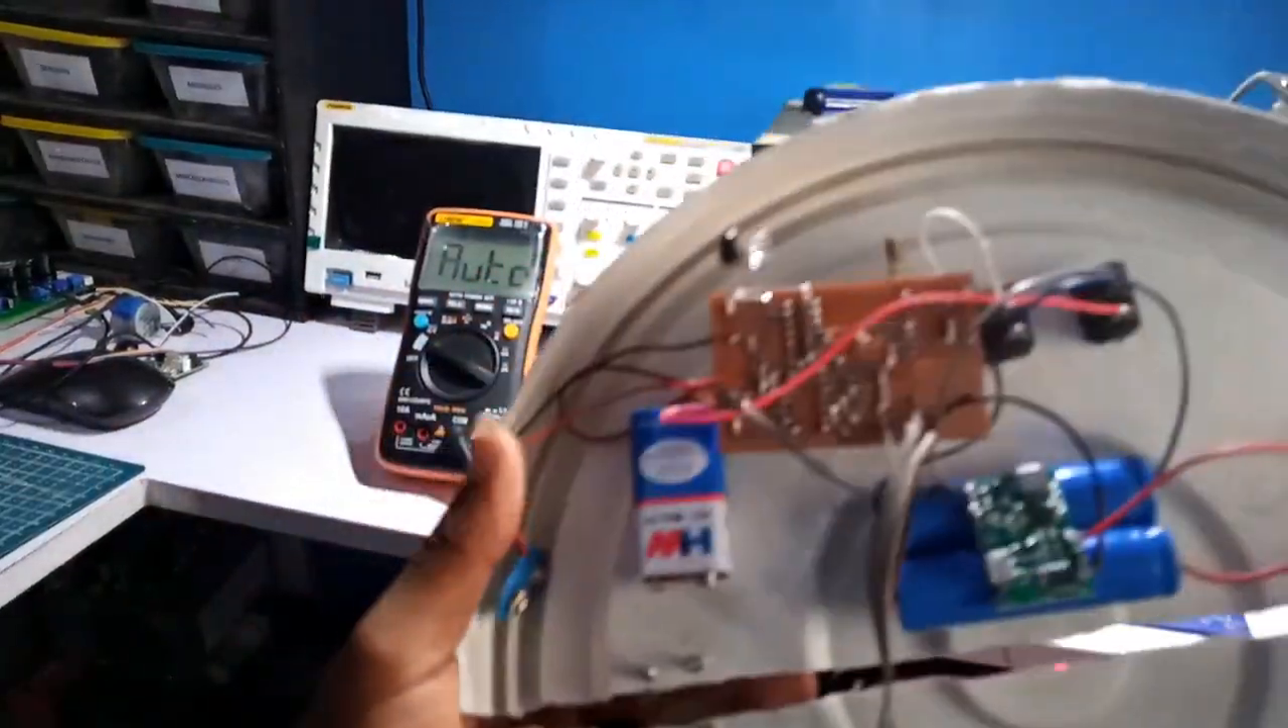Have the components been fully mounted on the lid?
Yes.